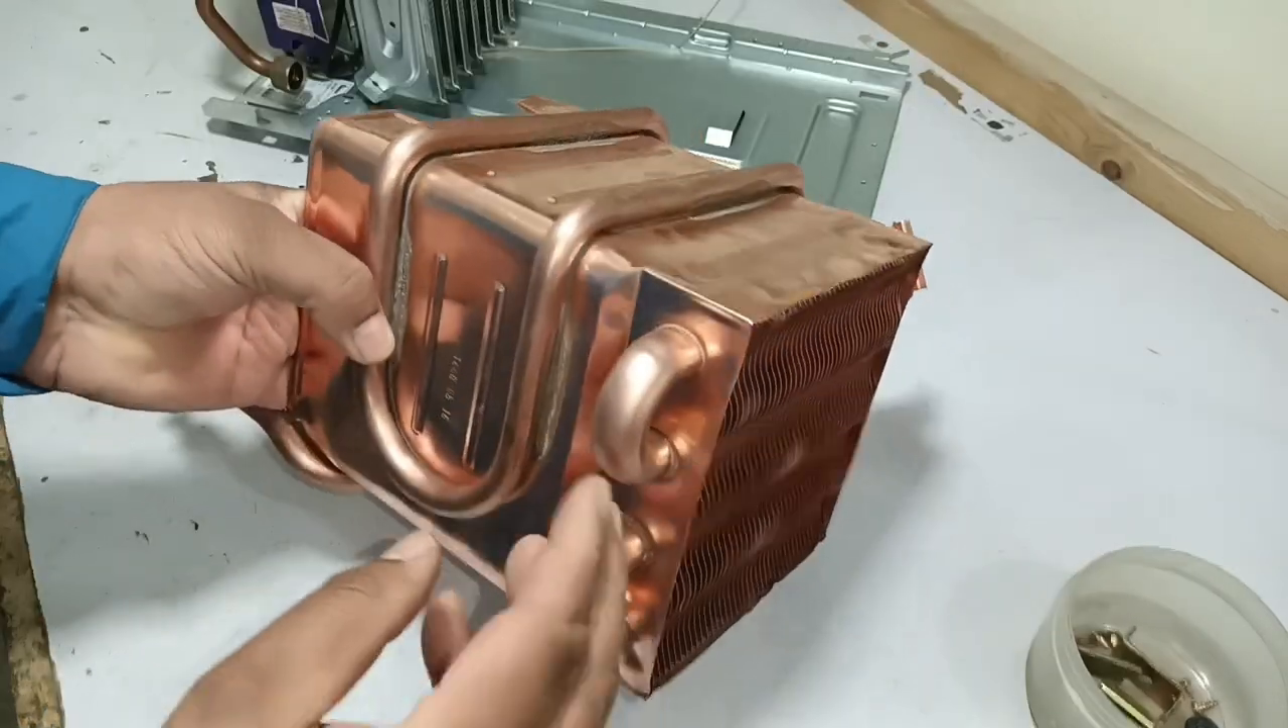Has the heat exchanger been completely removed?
Yes.